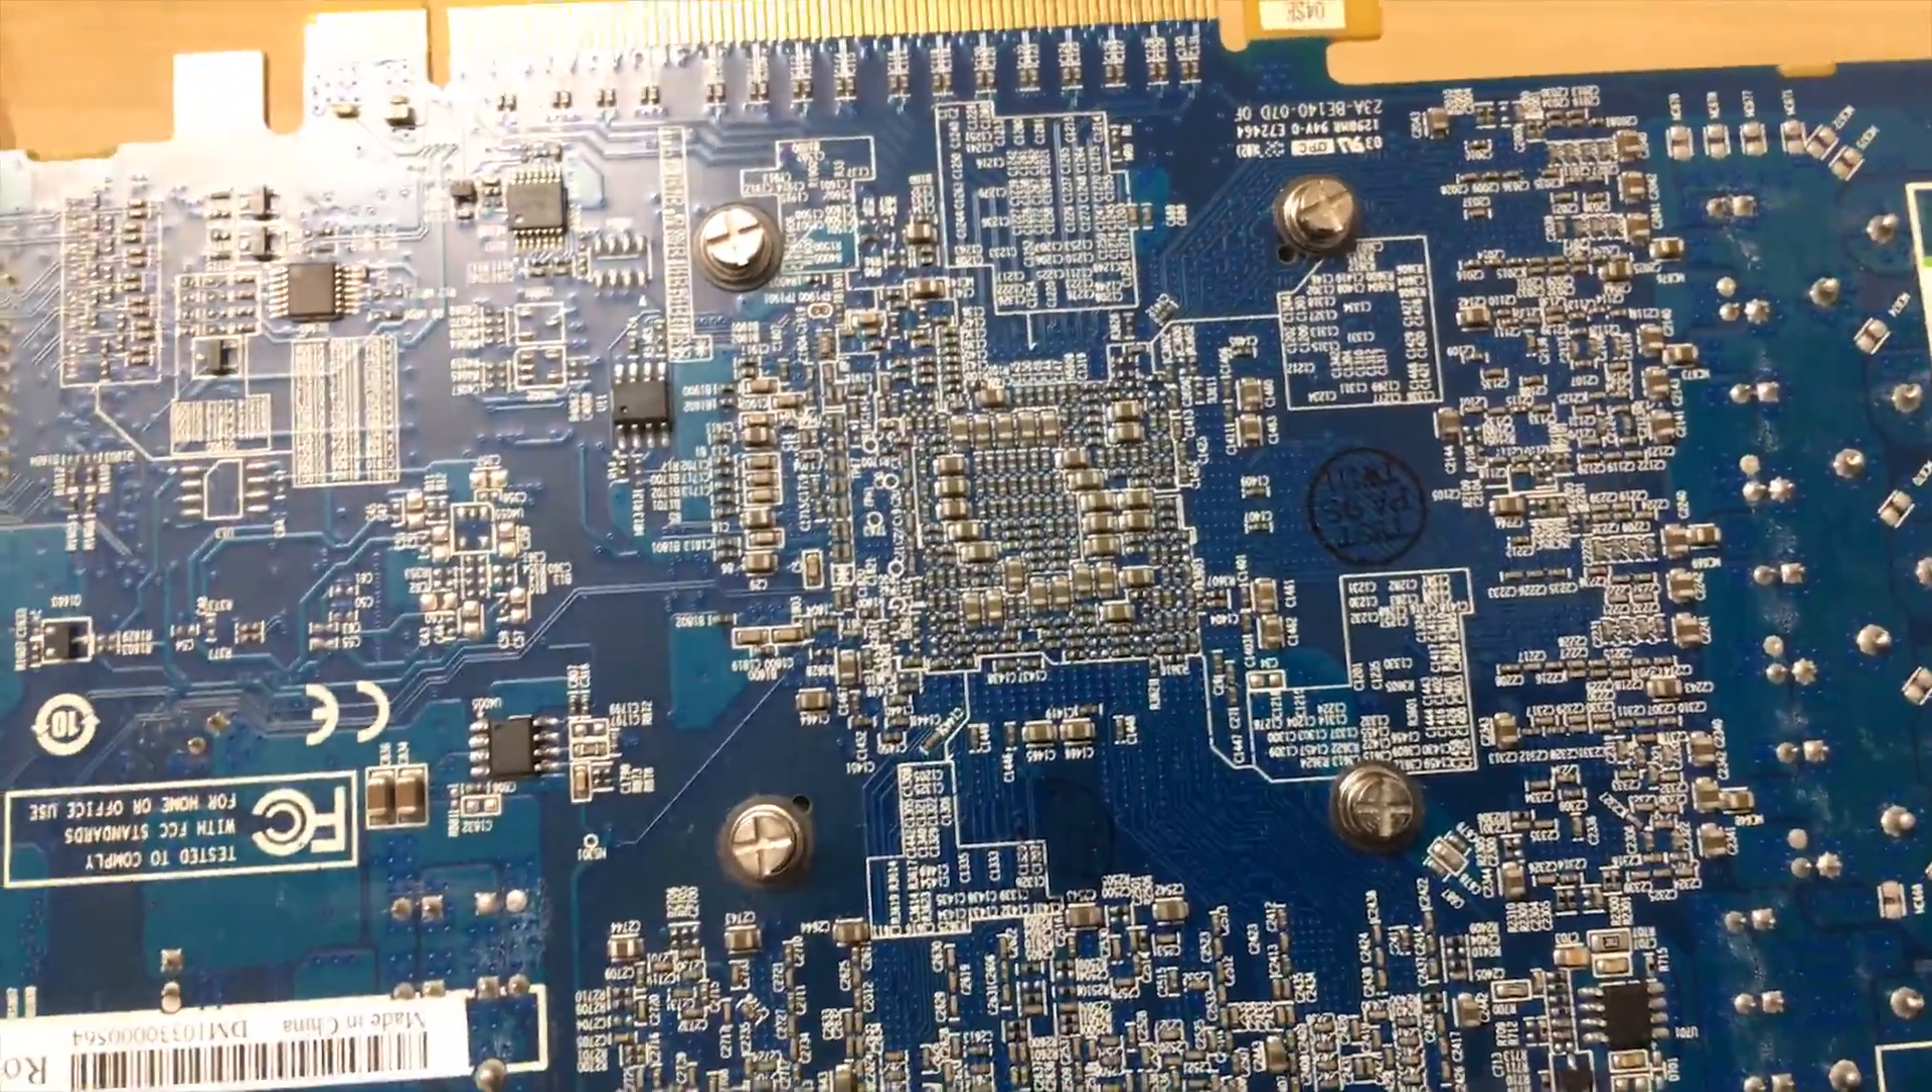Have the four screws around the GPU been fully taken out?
No.